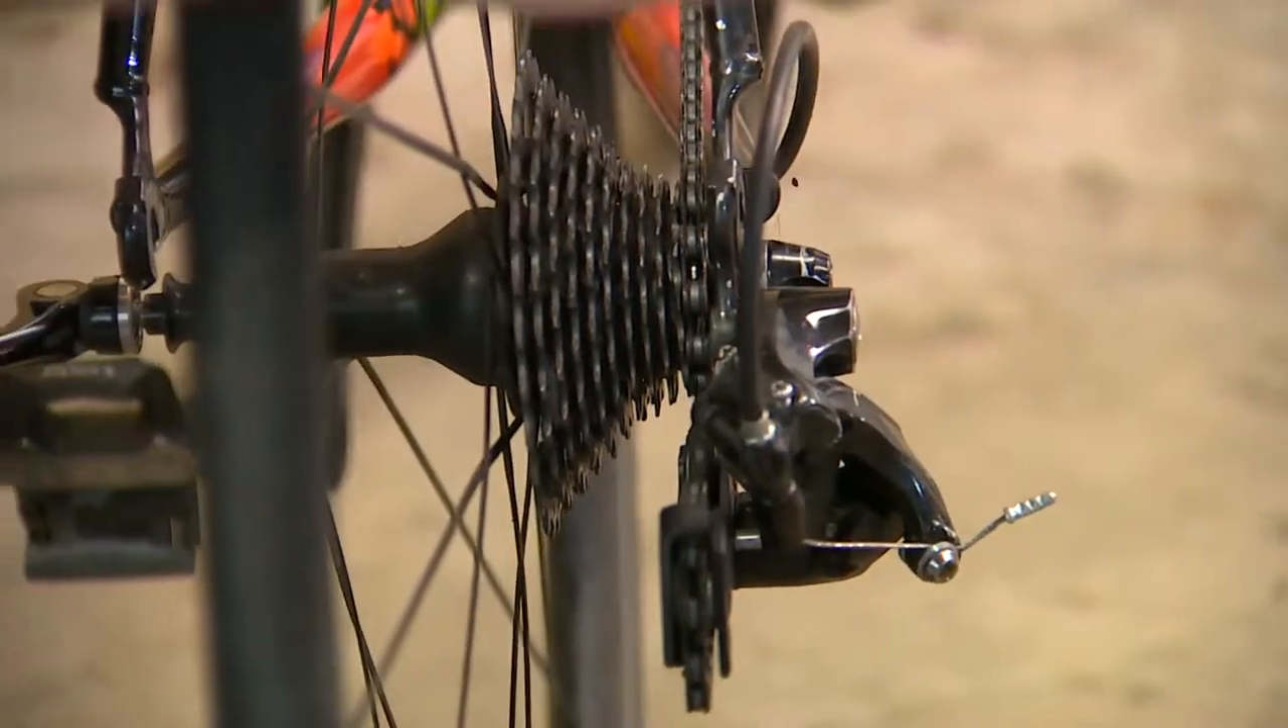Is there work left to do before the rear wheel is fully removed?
Yes.